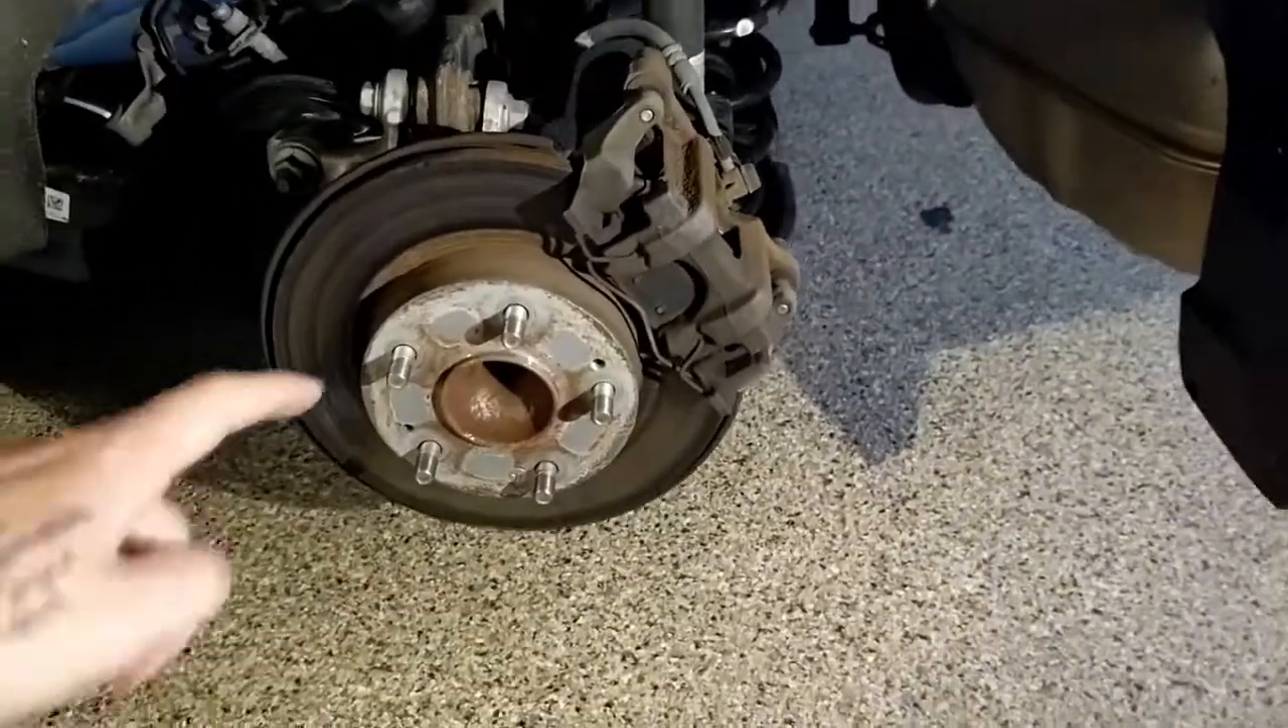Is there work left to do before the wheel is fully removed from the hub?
No.